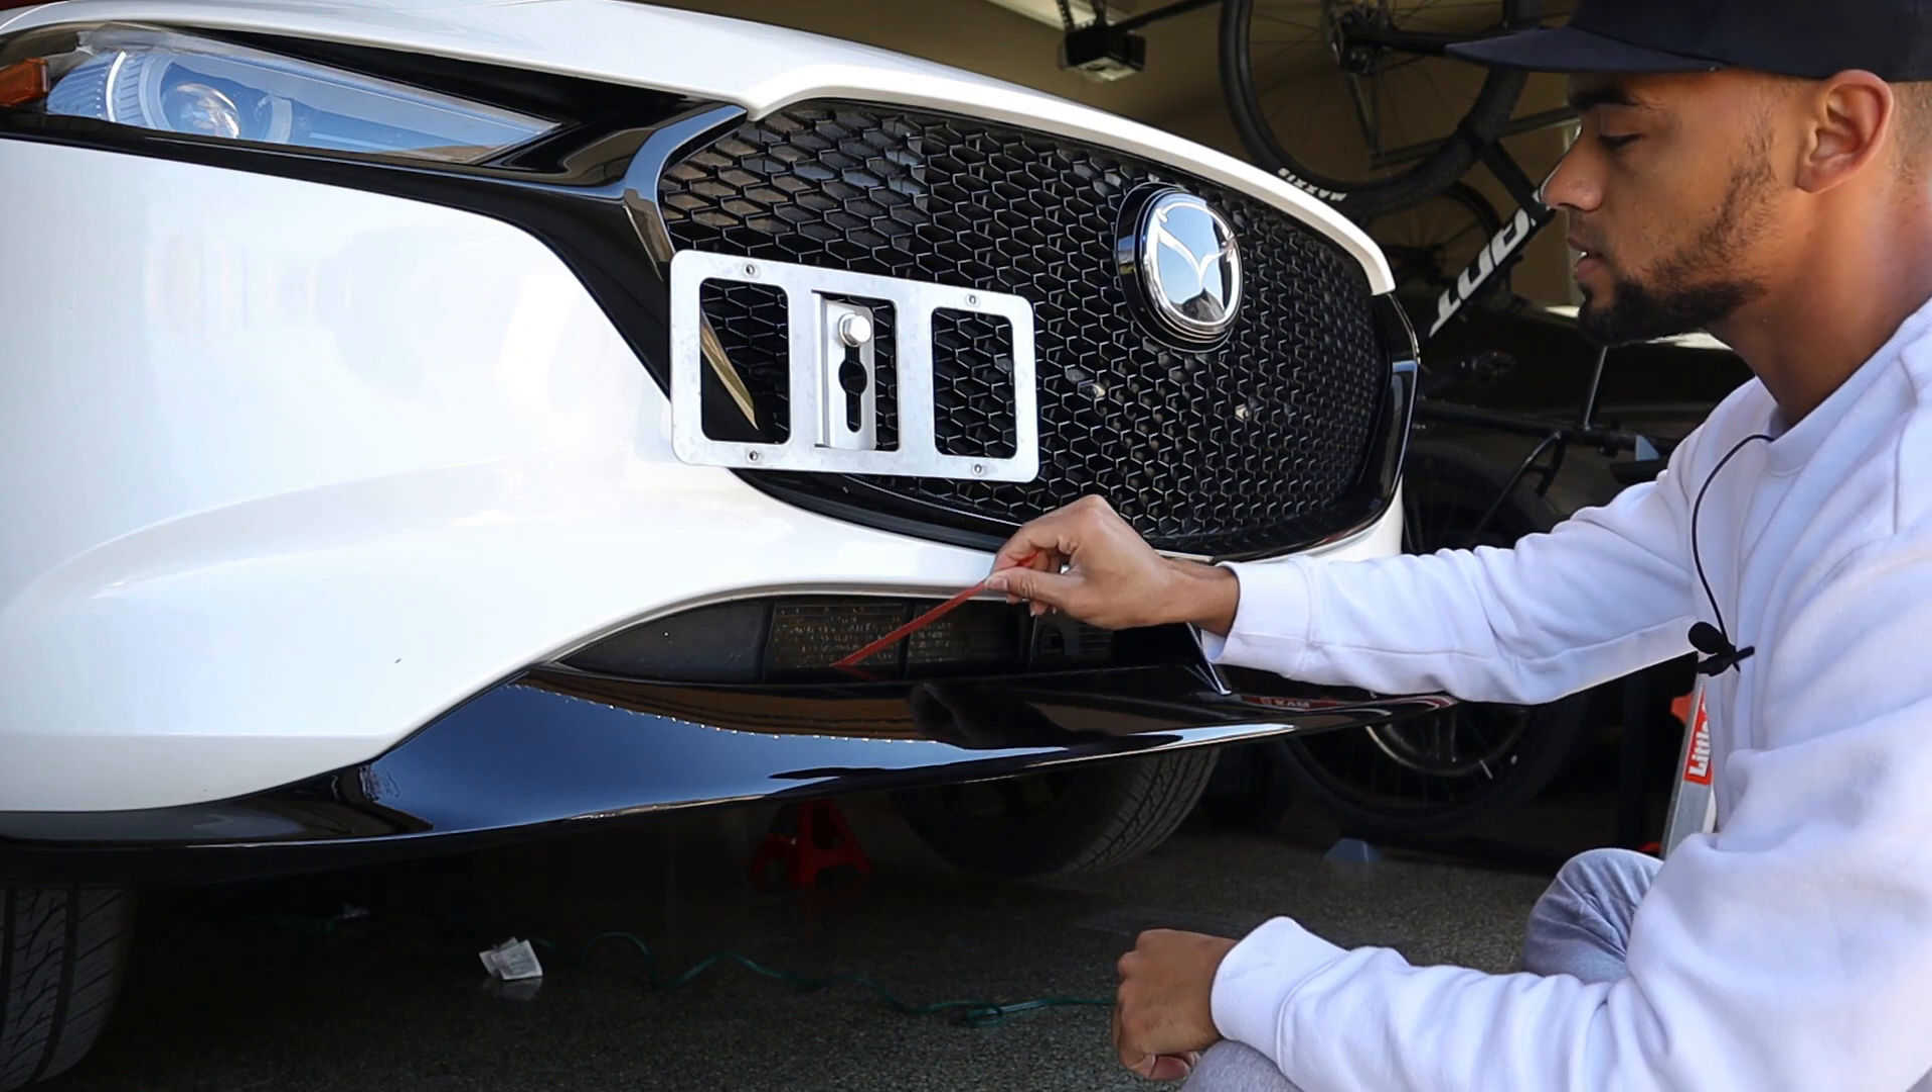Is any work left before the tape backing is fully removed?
Yes.